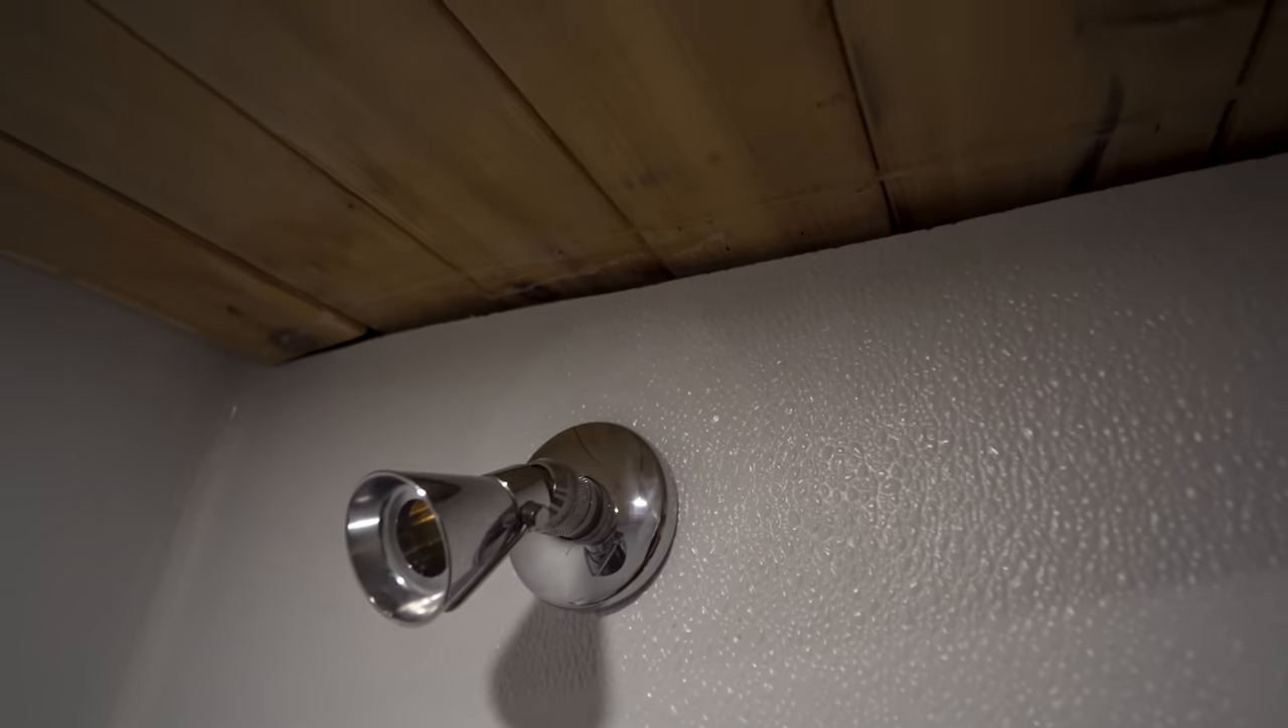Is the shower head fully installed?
Yes.